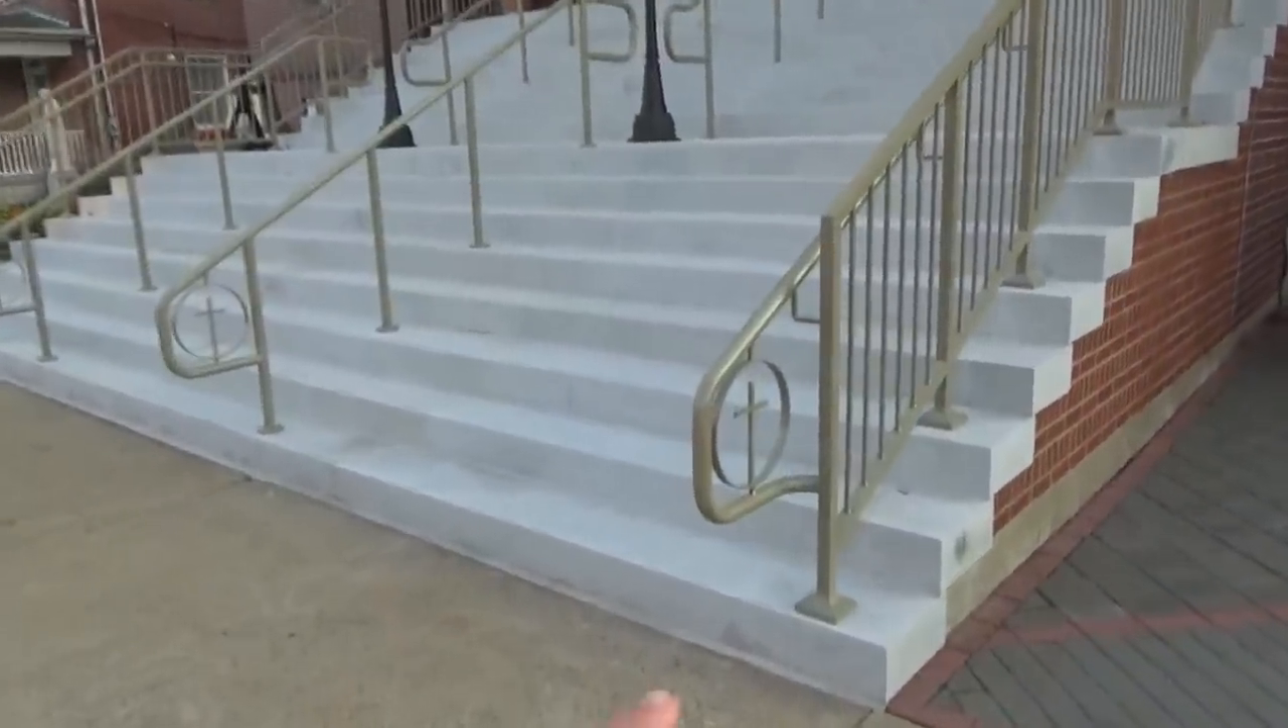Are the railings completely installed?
Yes.